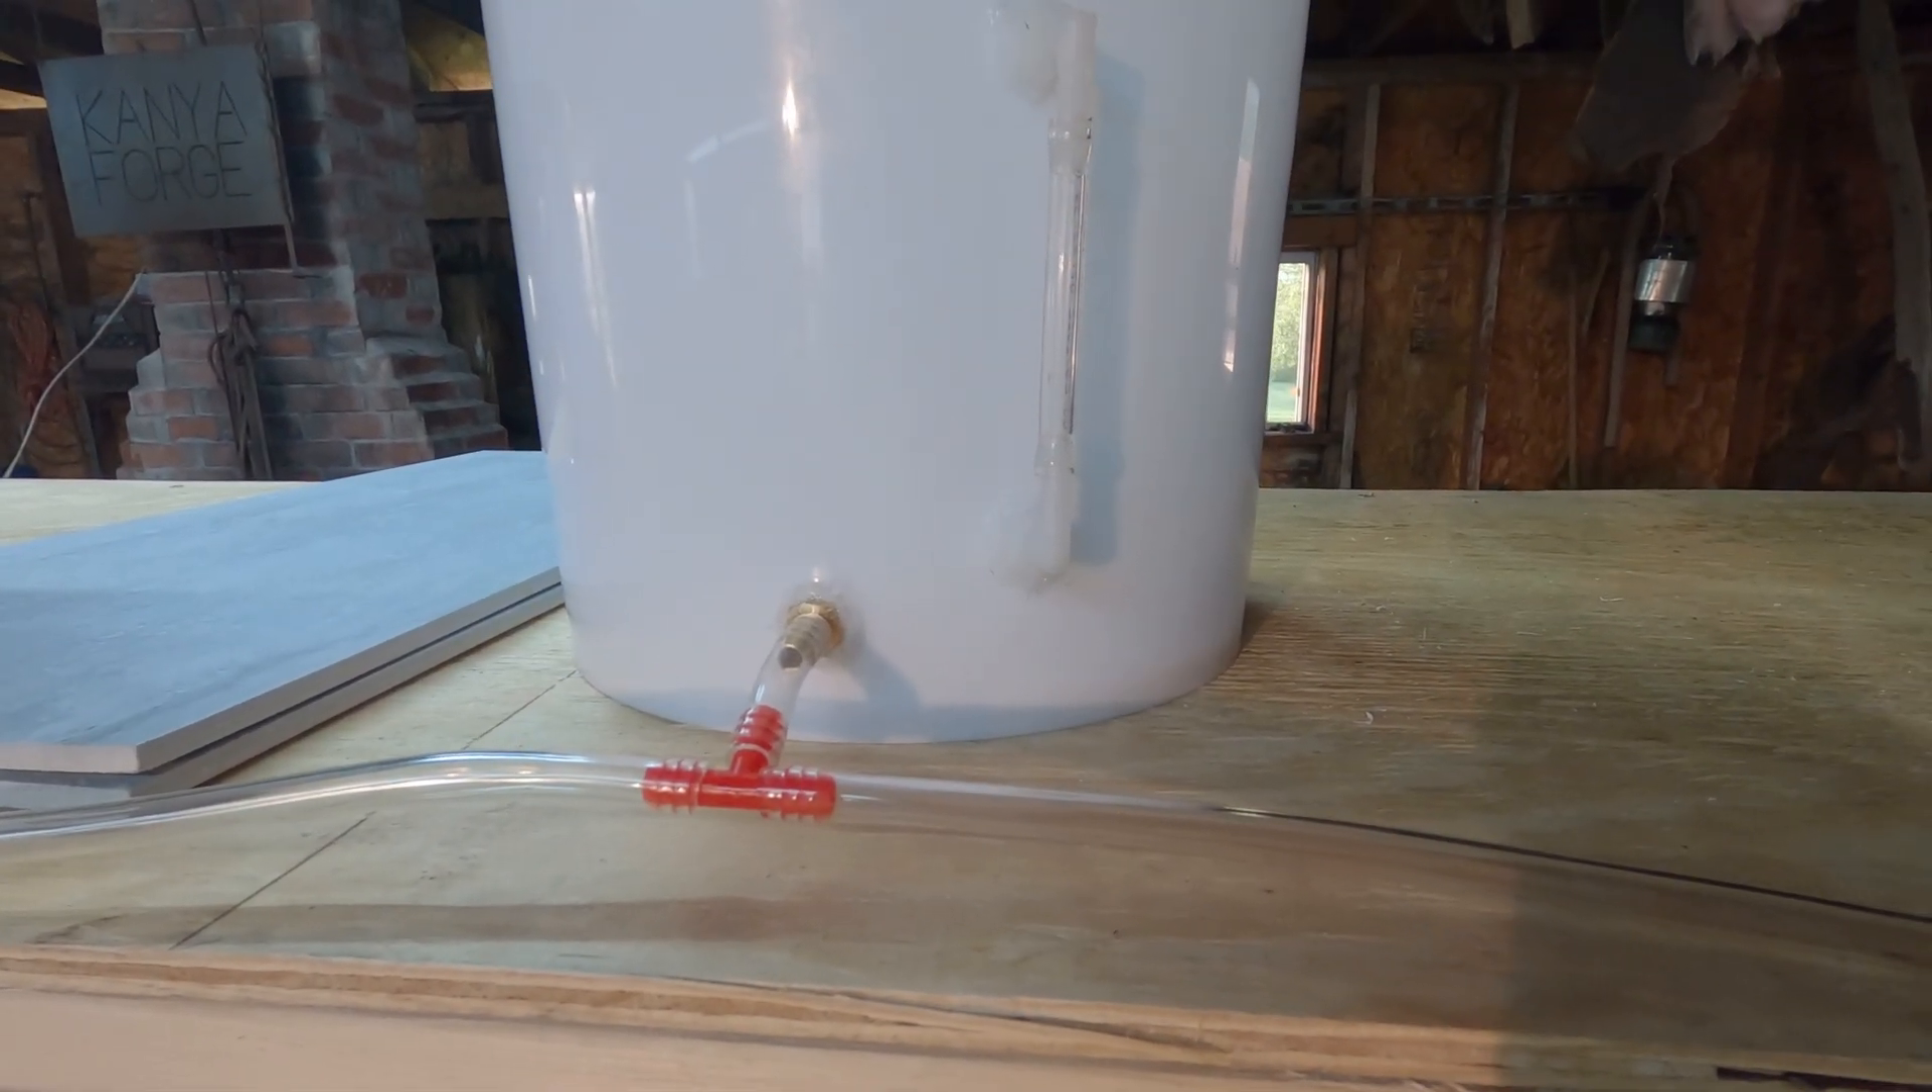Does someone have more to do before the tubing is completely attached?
No.